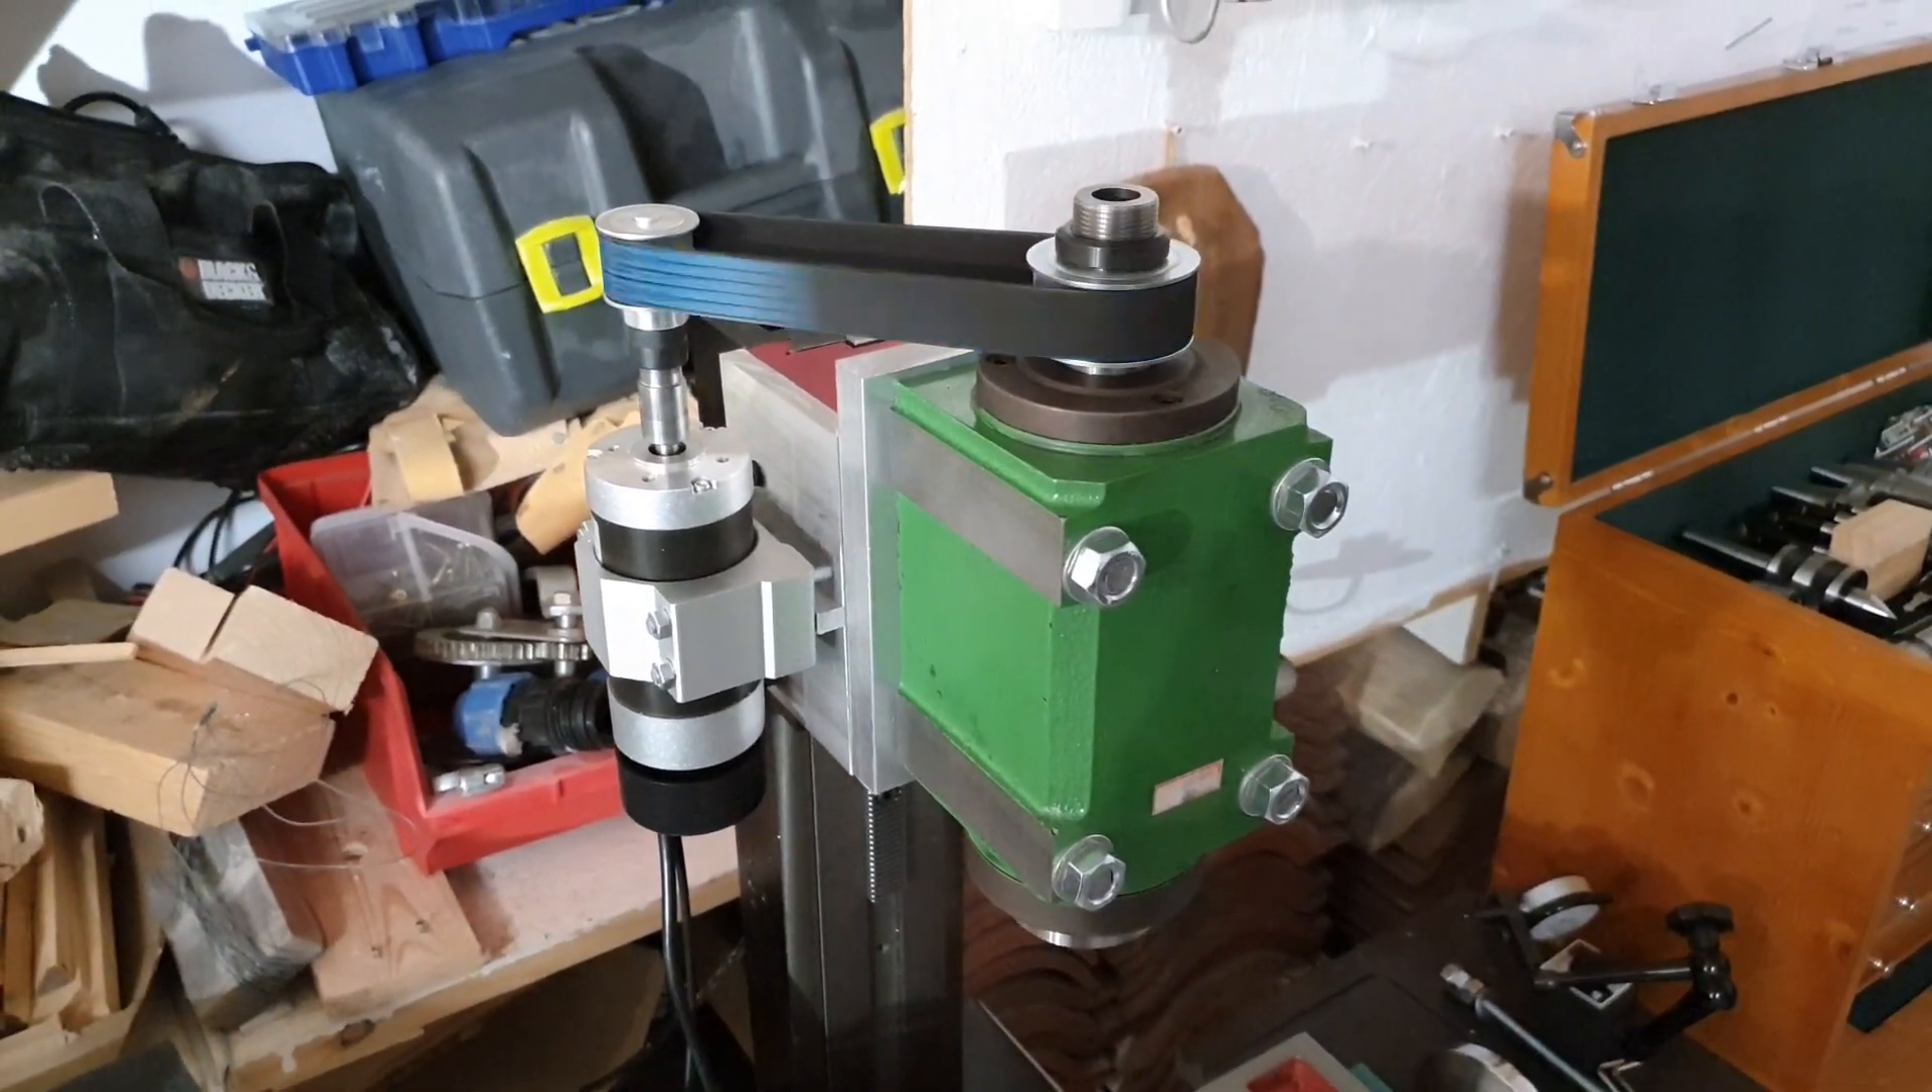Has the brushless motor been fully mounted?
Yes.